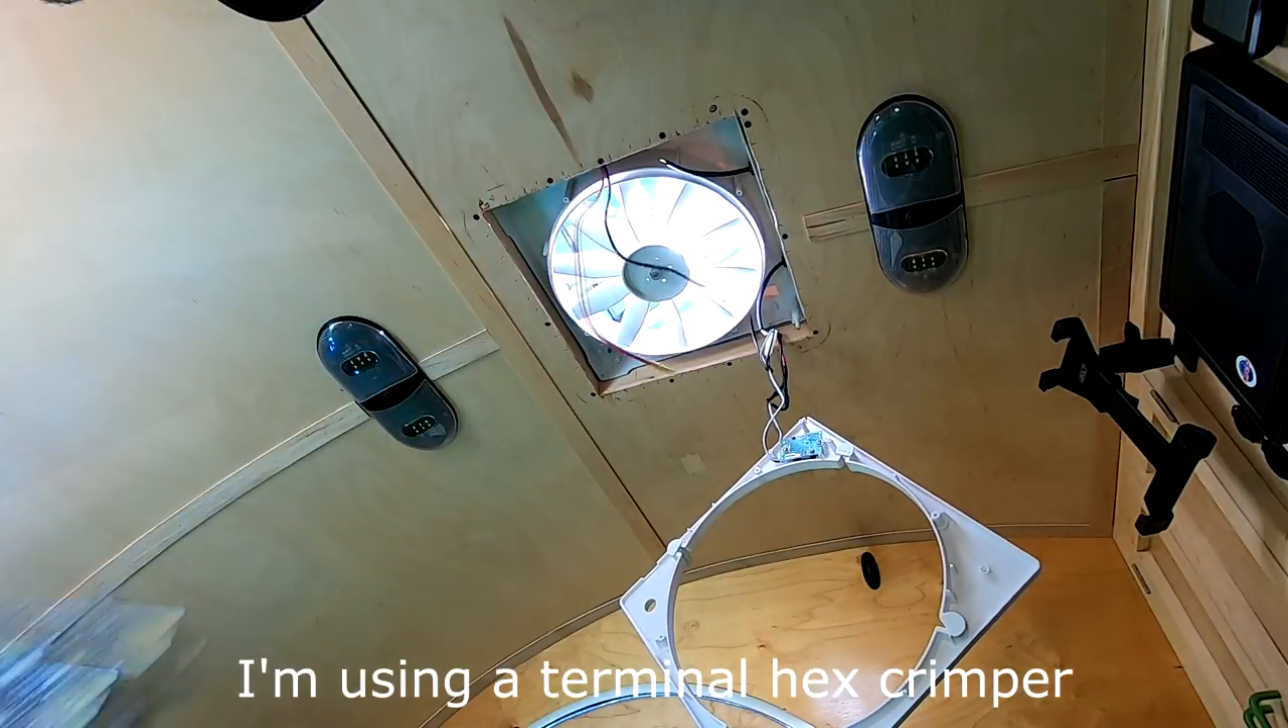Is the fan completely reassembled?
No.